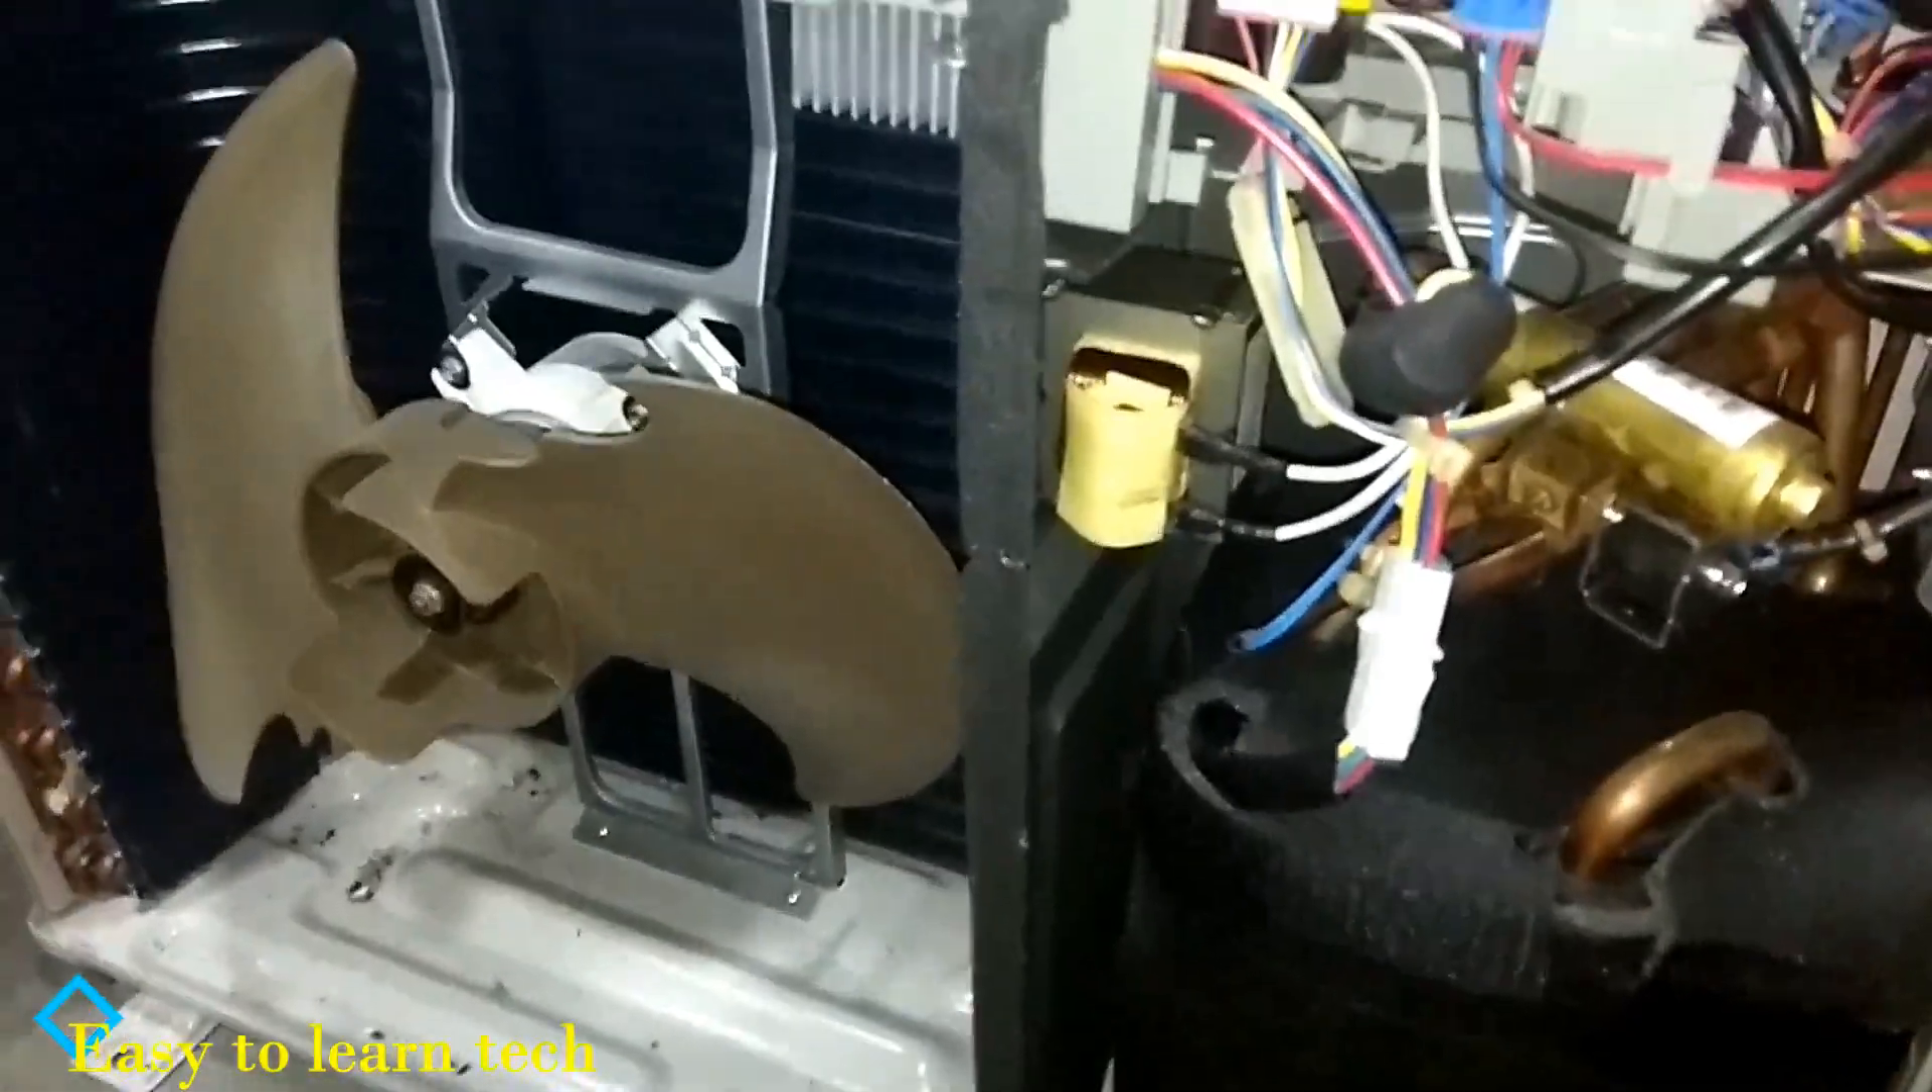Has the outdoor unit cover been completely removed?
Yes.